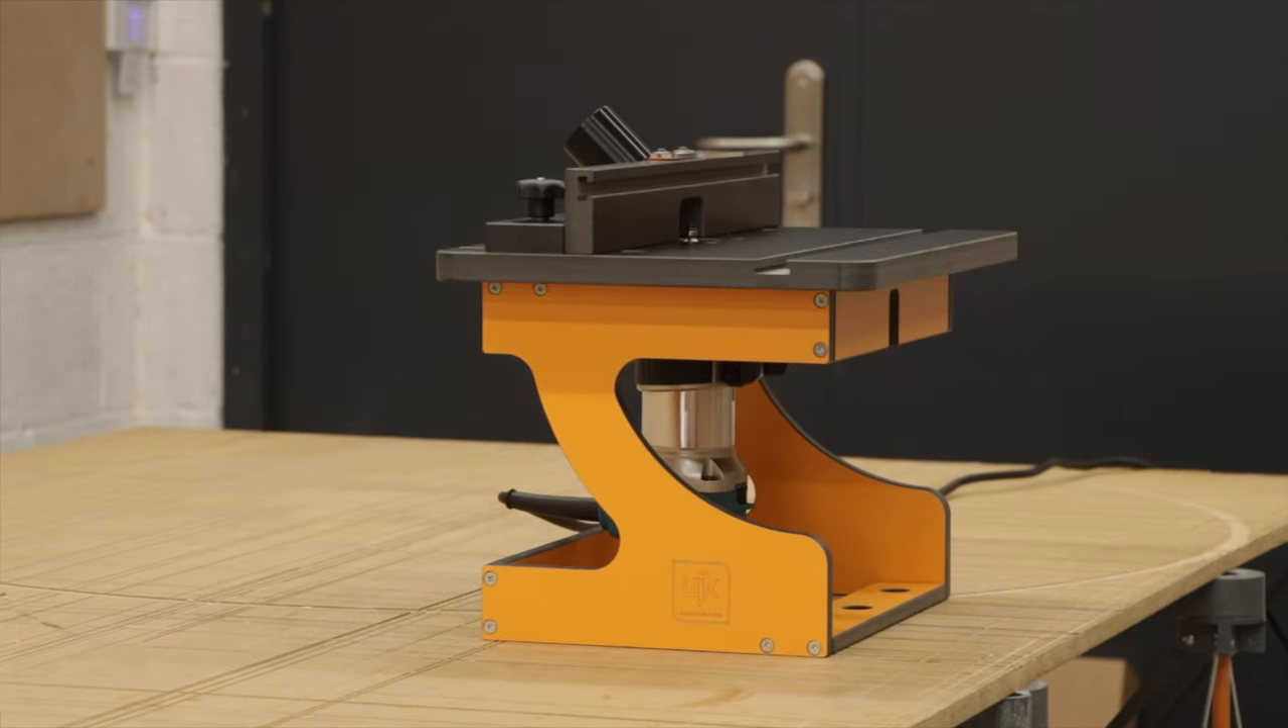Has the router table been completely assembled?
Yes.